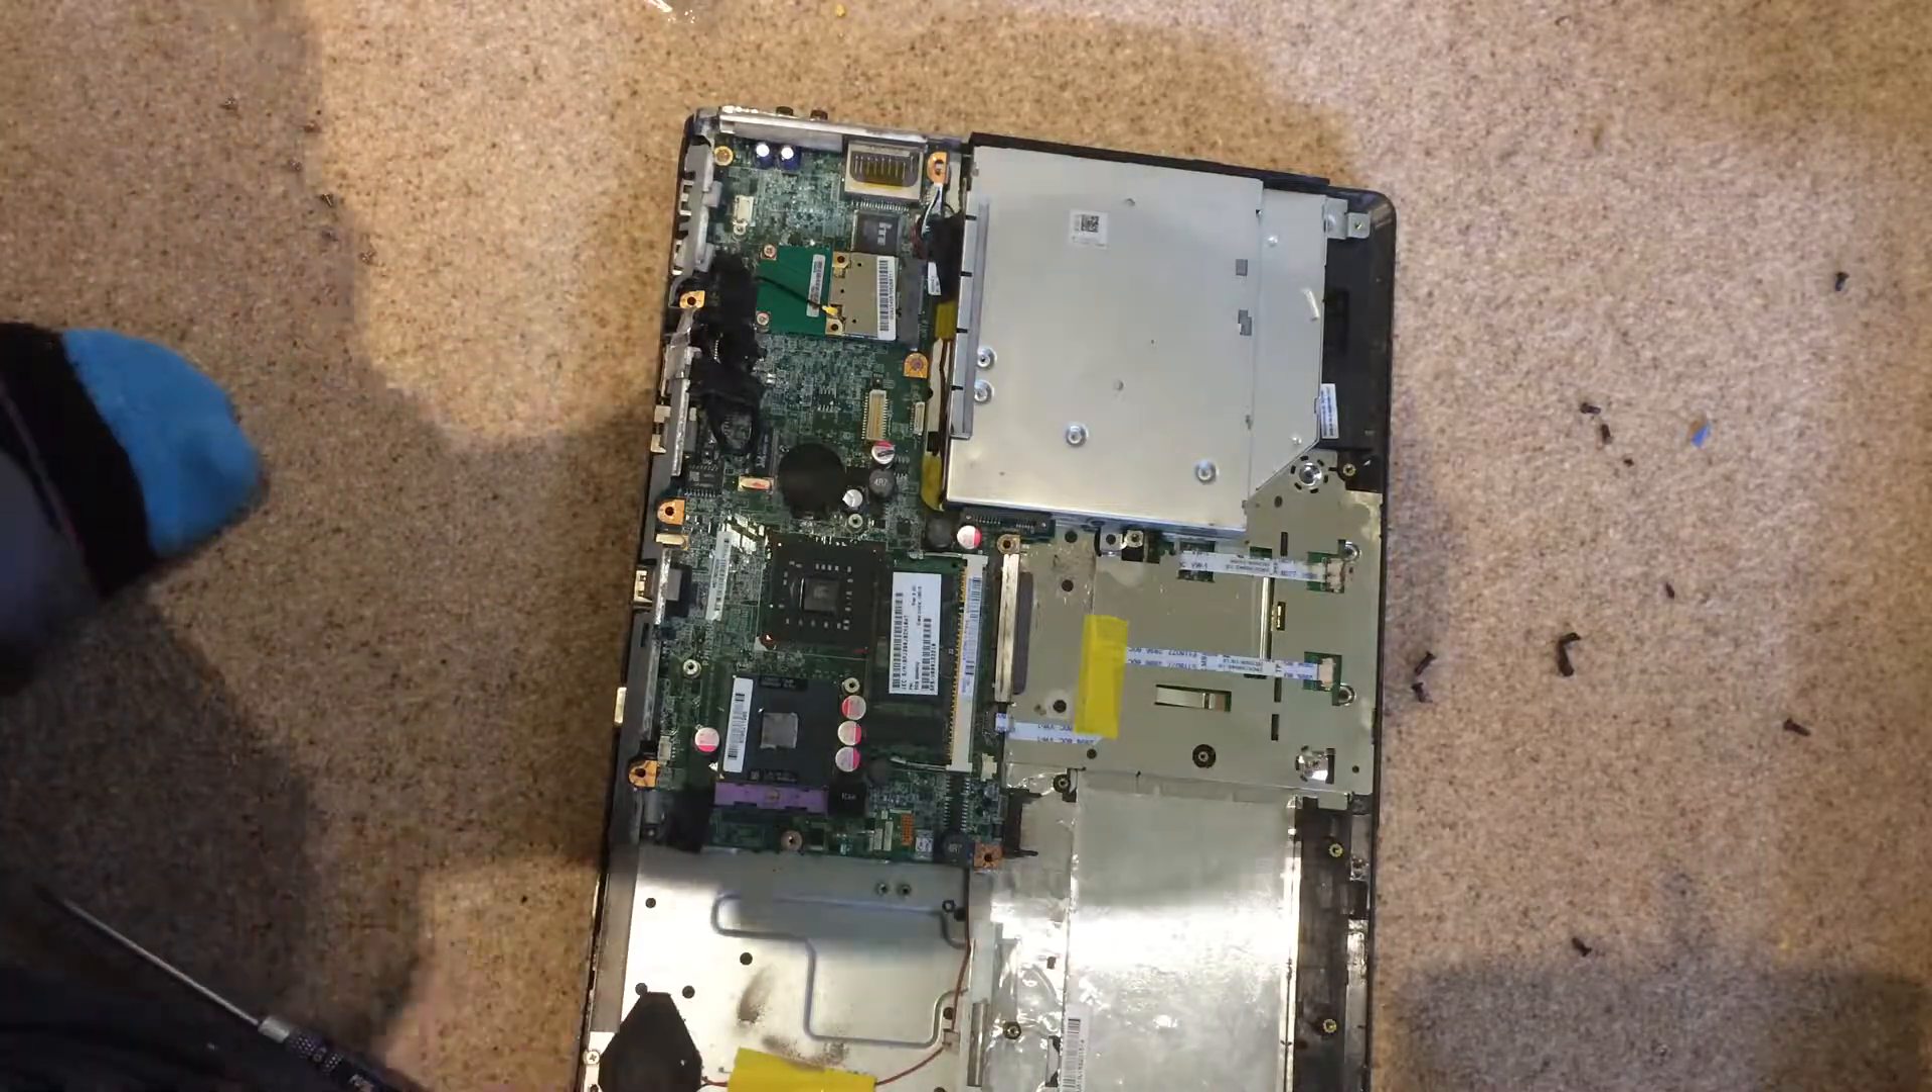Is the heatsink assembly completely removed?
Yes.